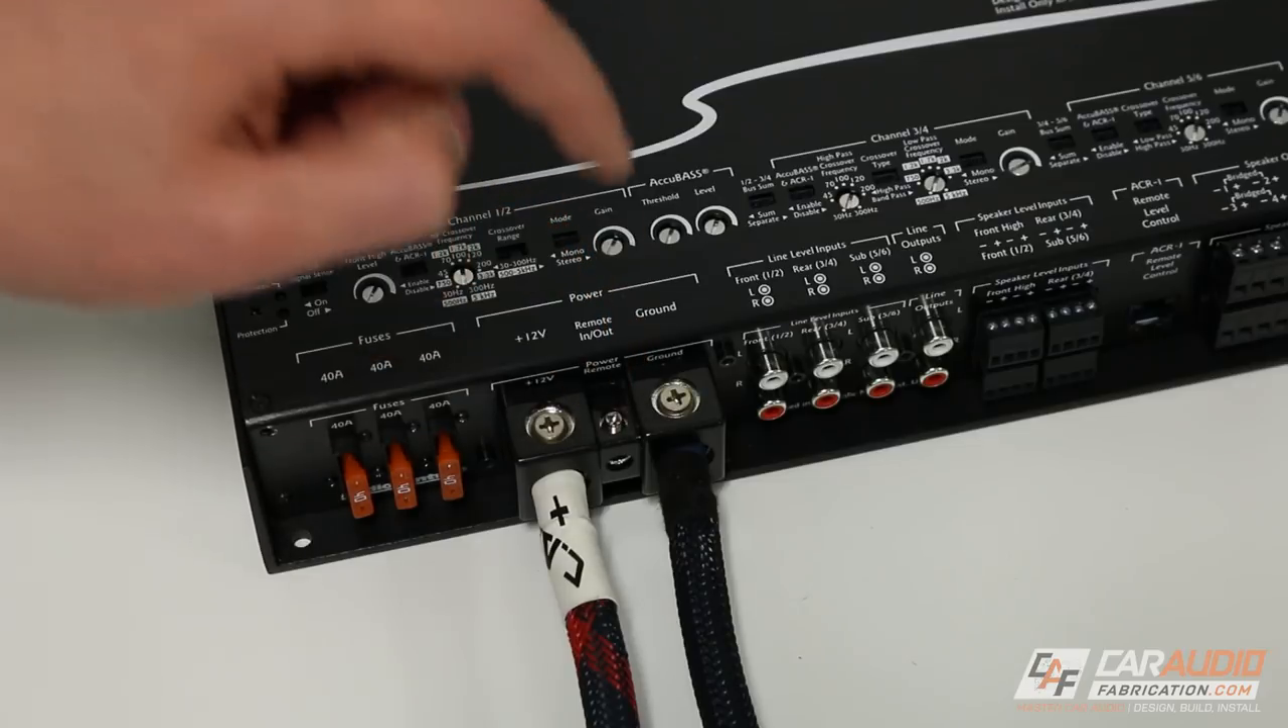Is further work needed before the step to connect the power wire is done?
No.